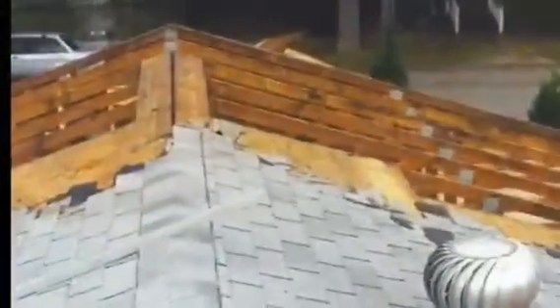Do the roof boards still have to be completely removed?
Yes.